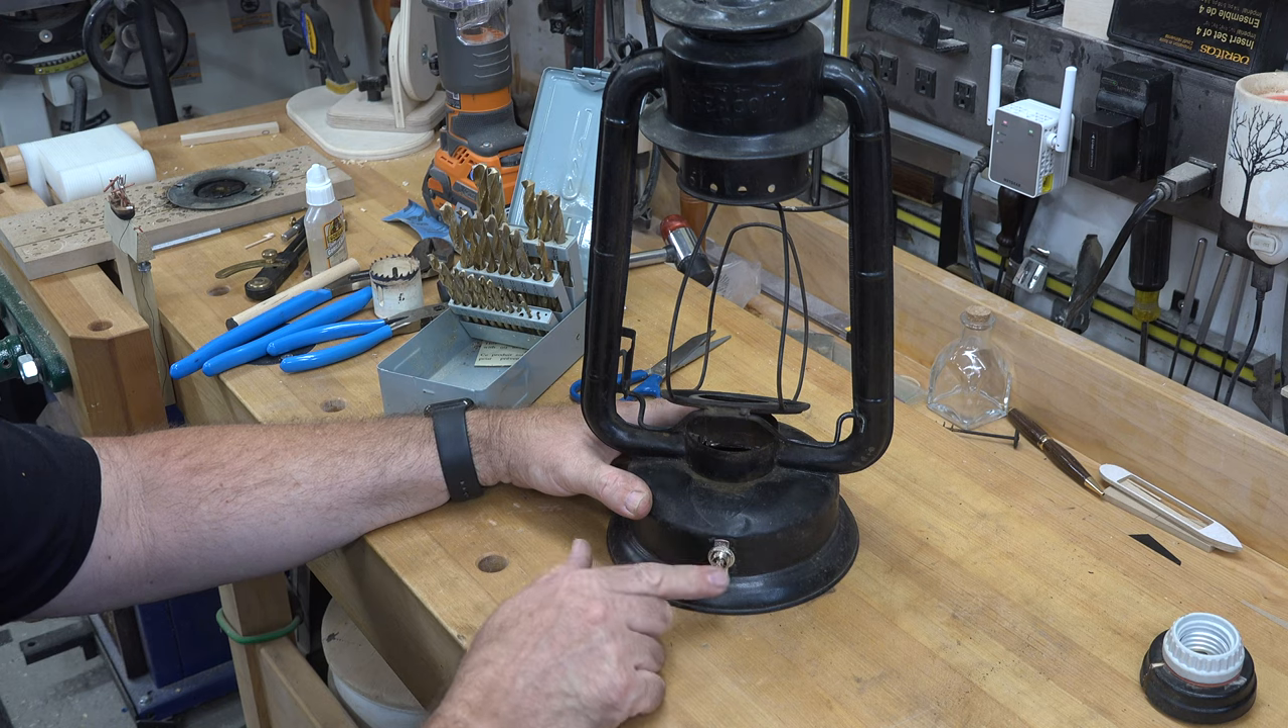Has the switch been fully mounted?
Yes.